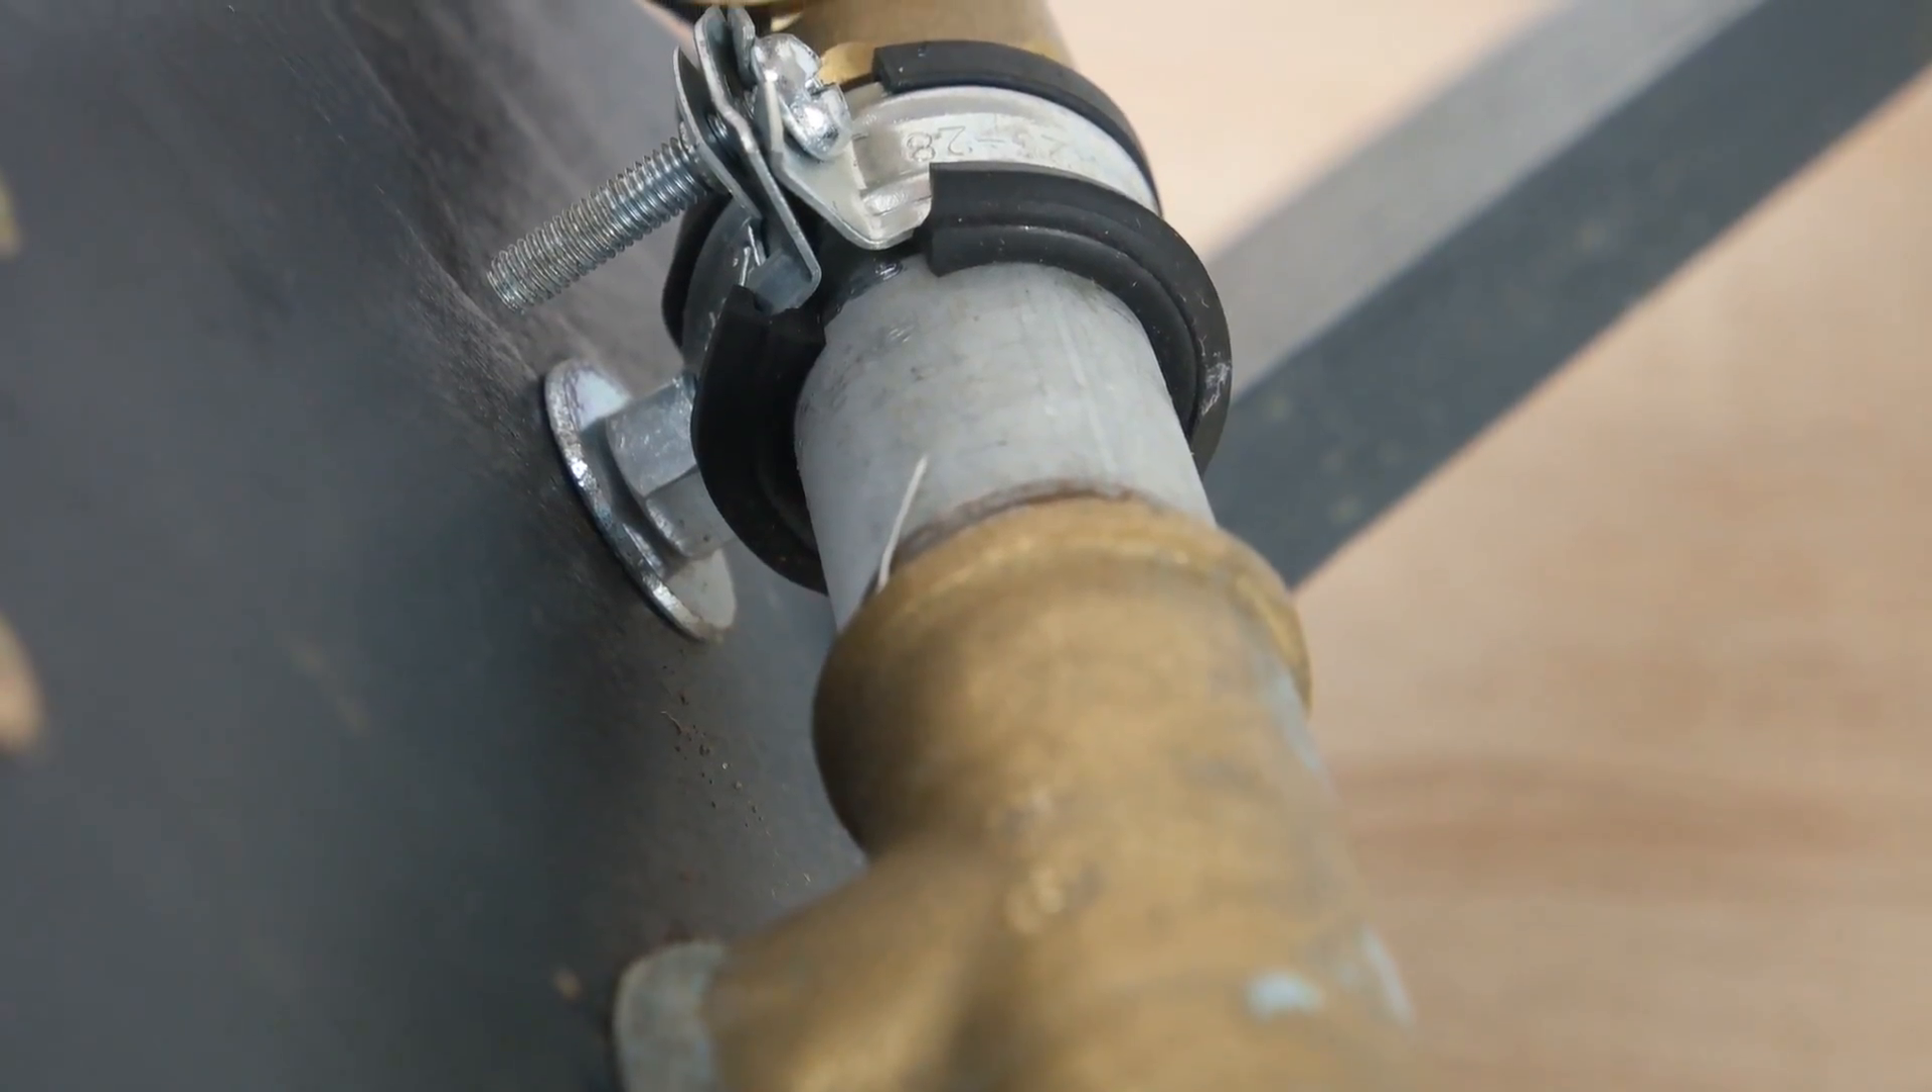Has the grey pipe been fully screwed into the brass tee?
Yes.